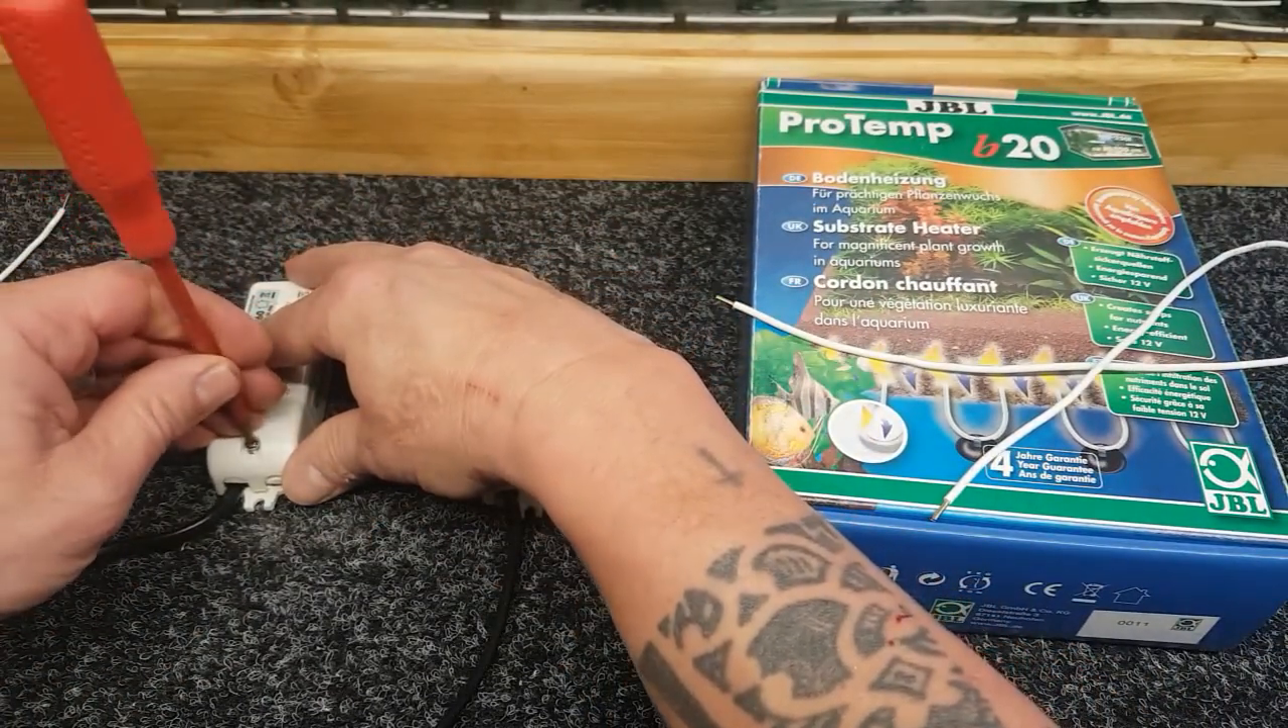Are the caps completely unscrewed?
No.